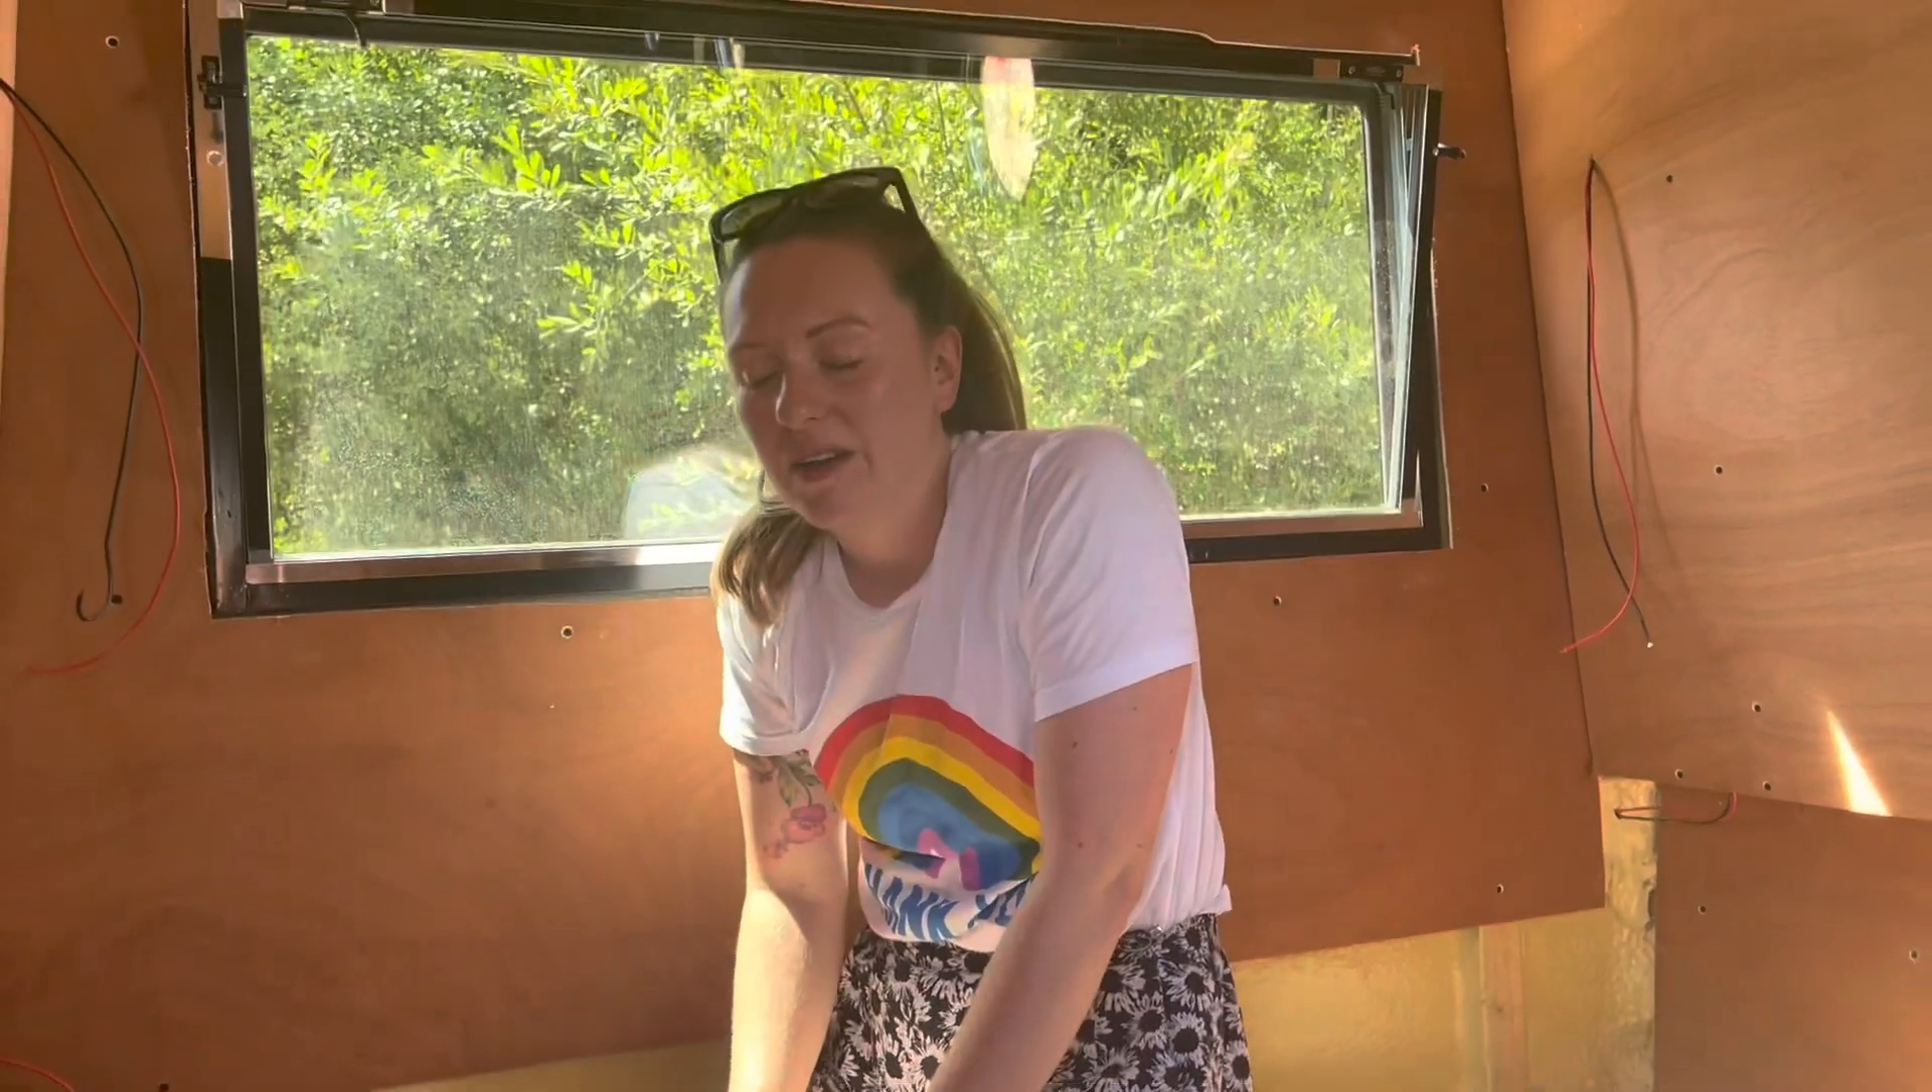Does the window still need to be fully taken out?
Yes.